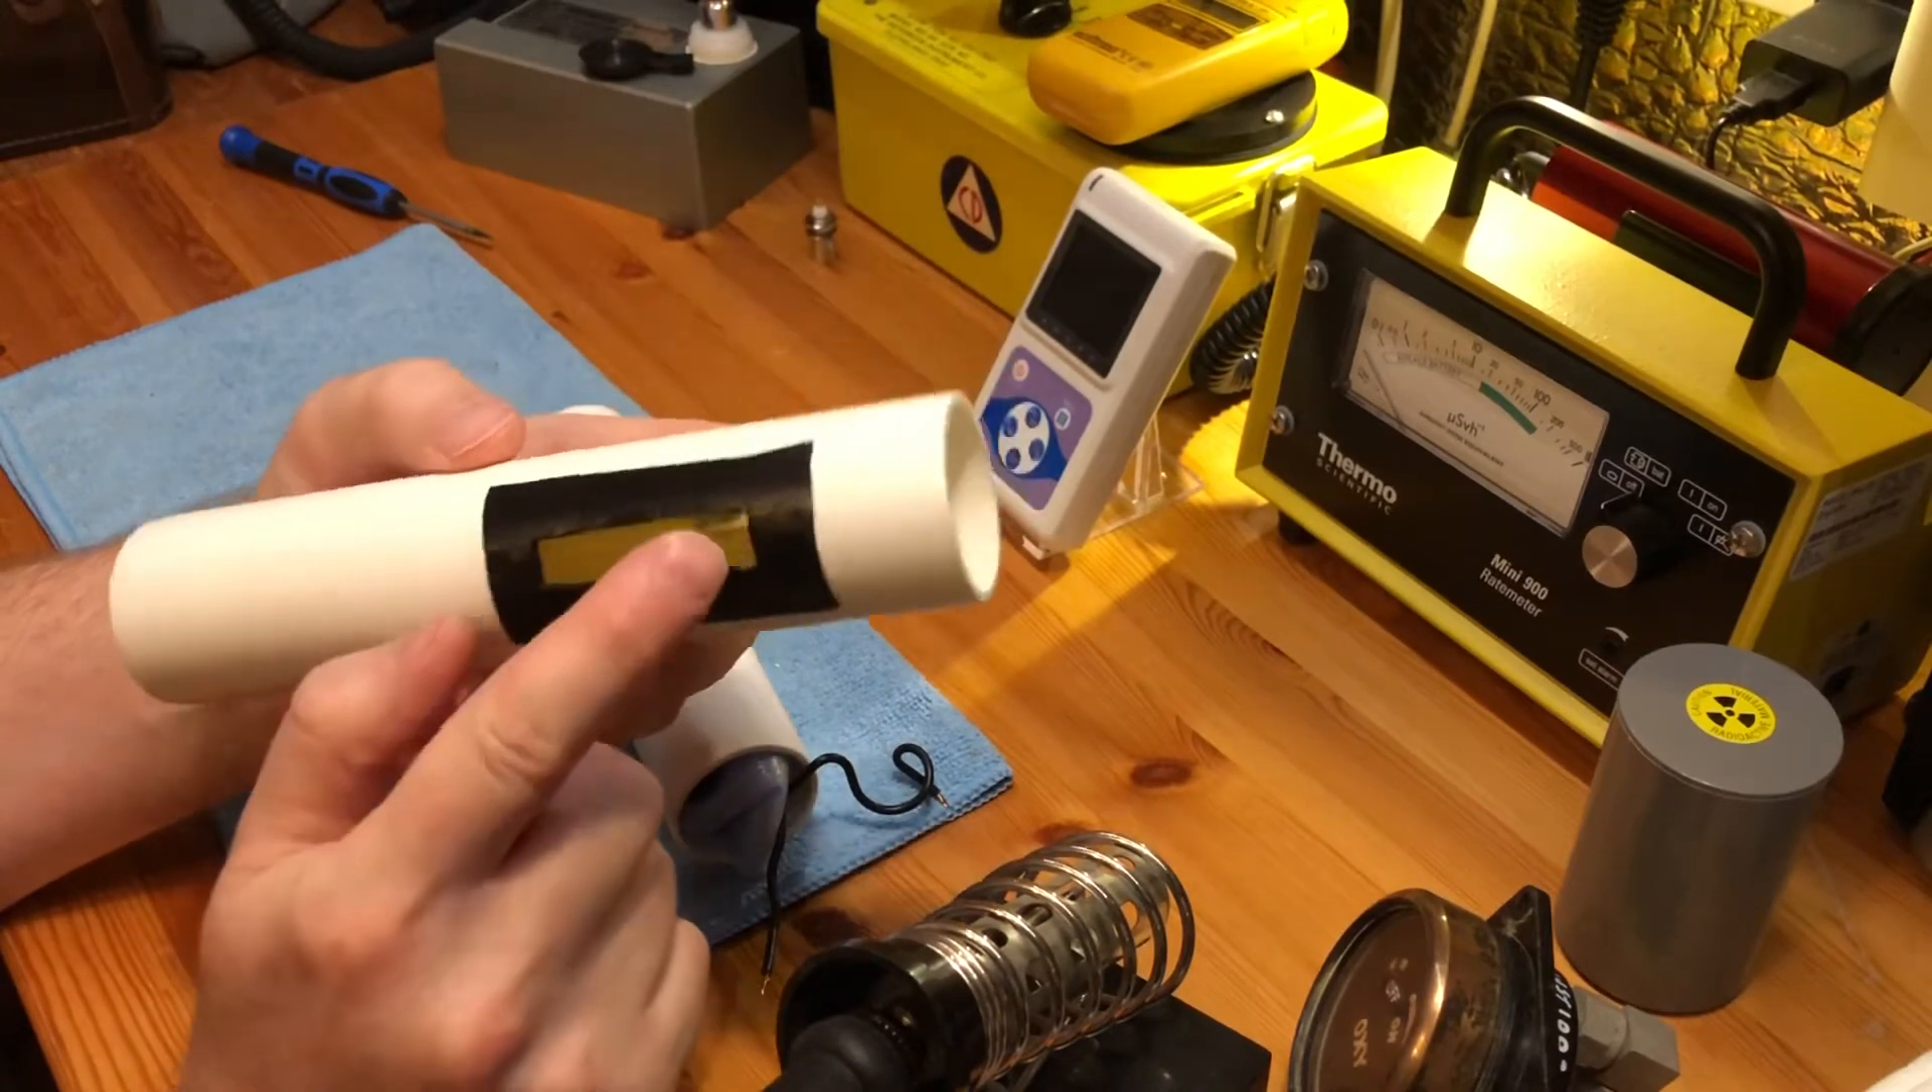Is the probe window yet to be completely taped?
No.